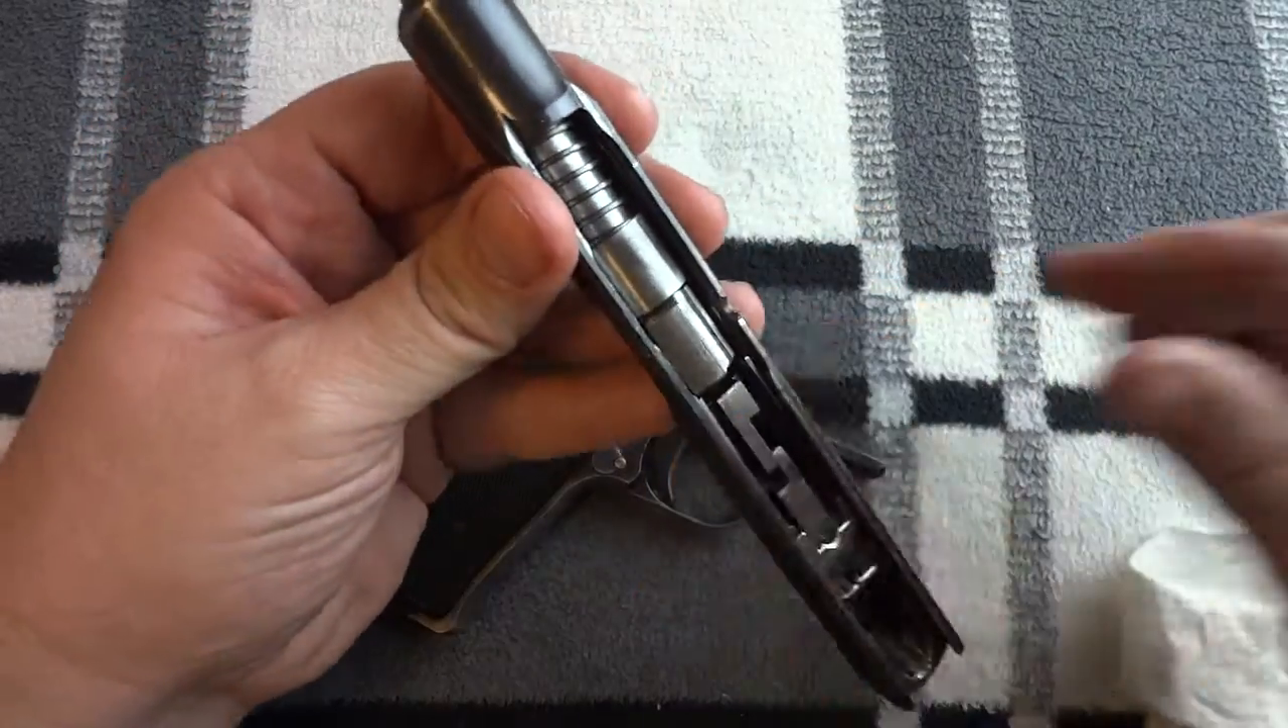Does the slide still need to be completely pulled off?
No.